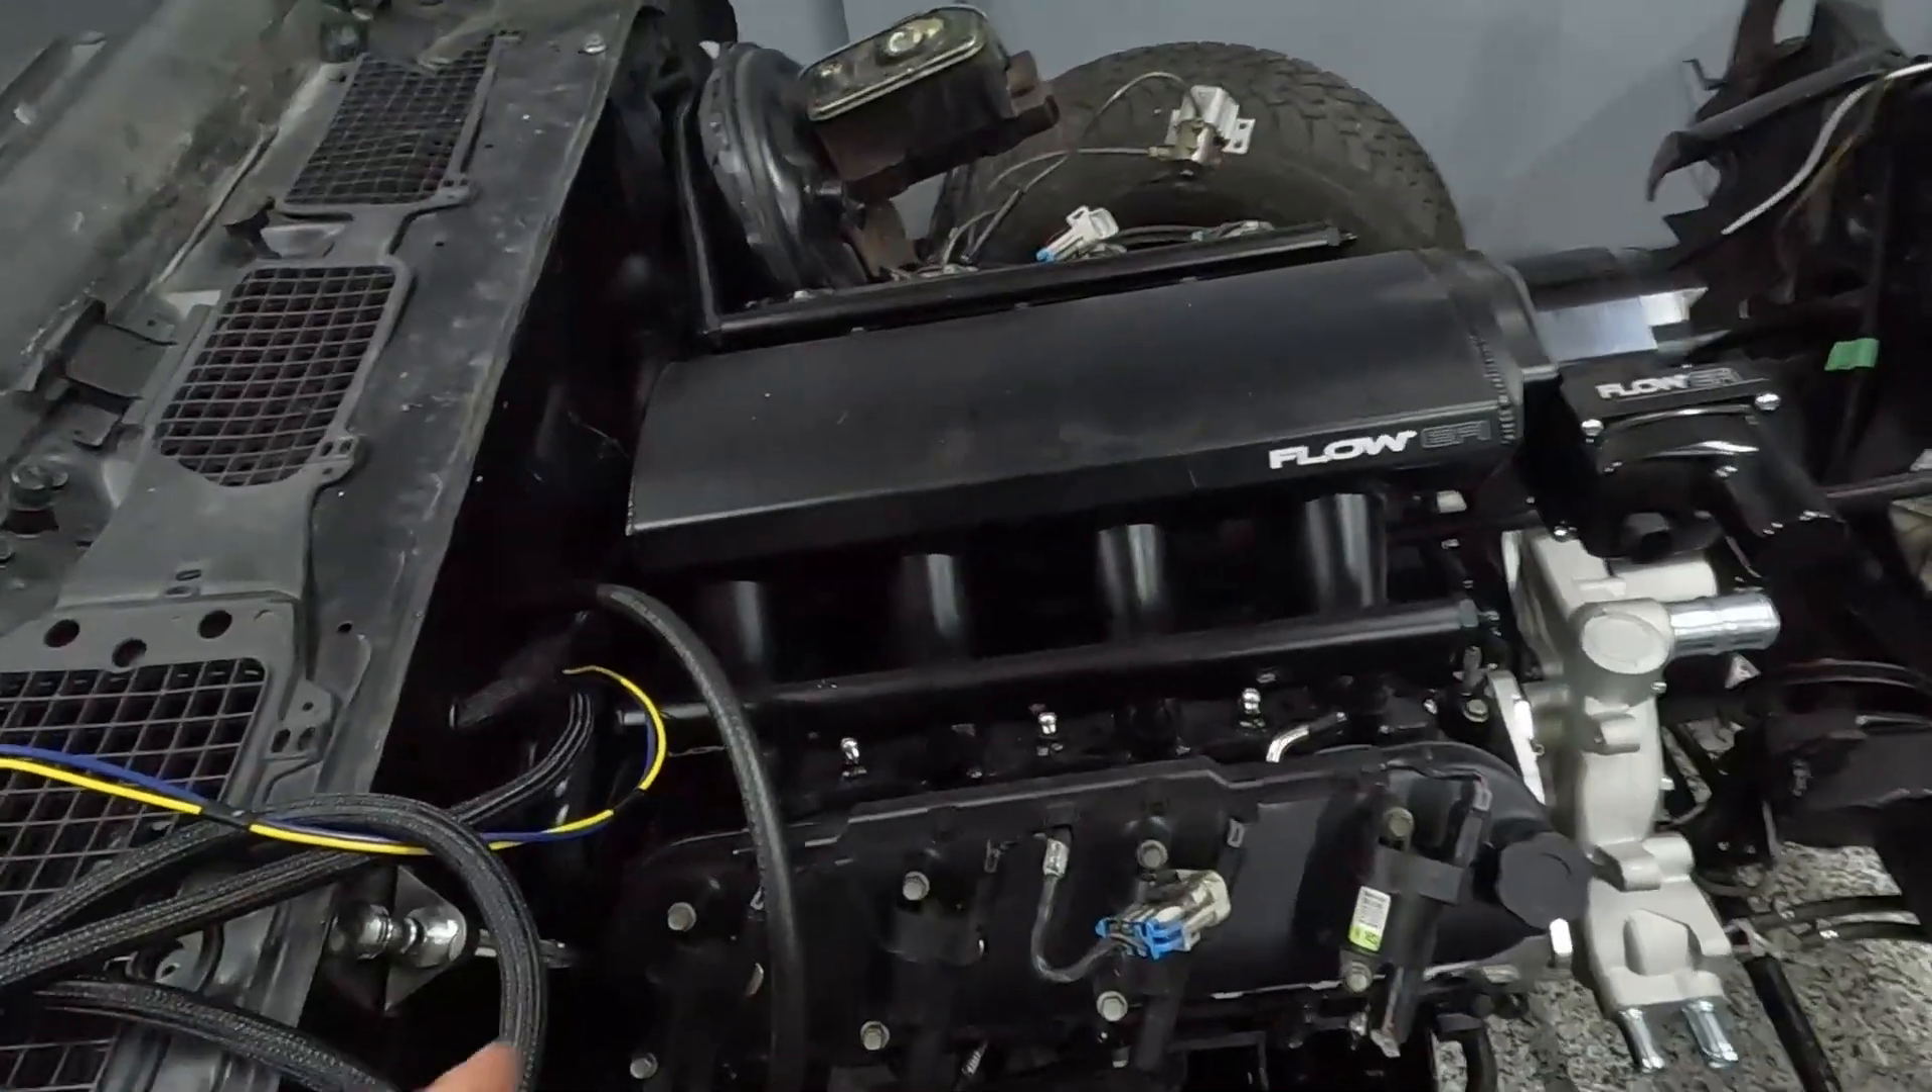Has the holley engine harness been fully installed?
No.